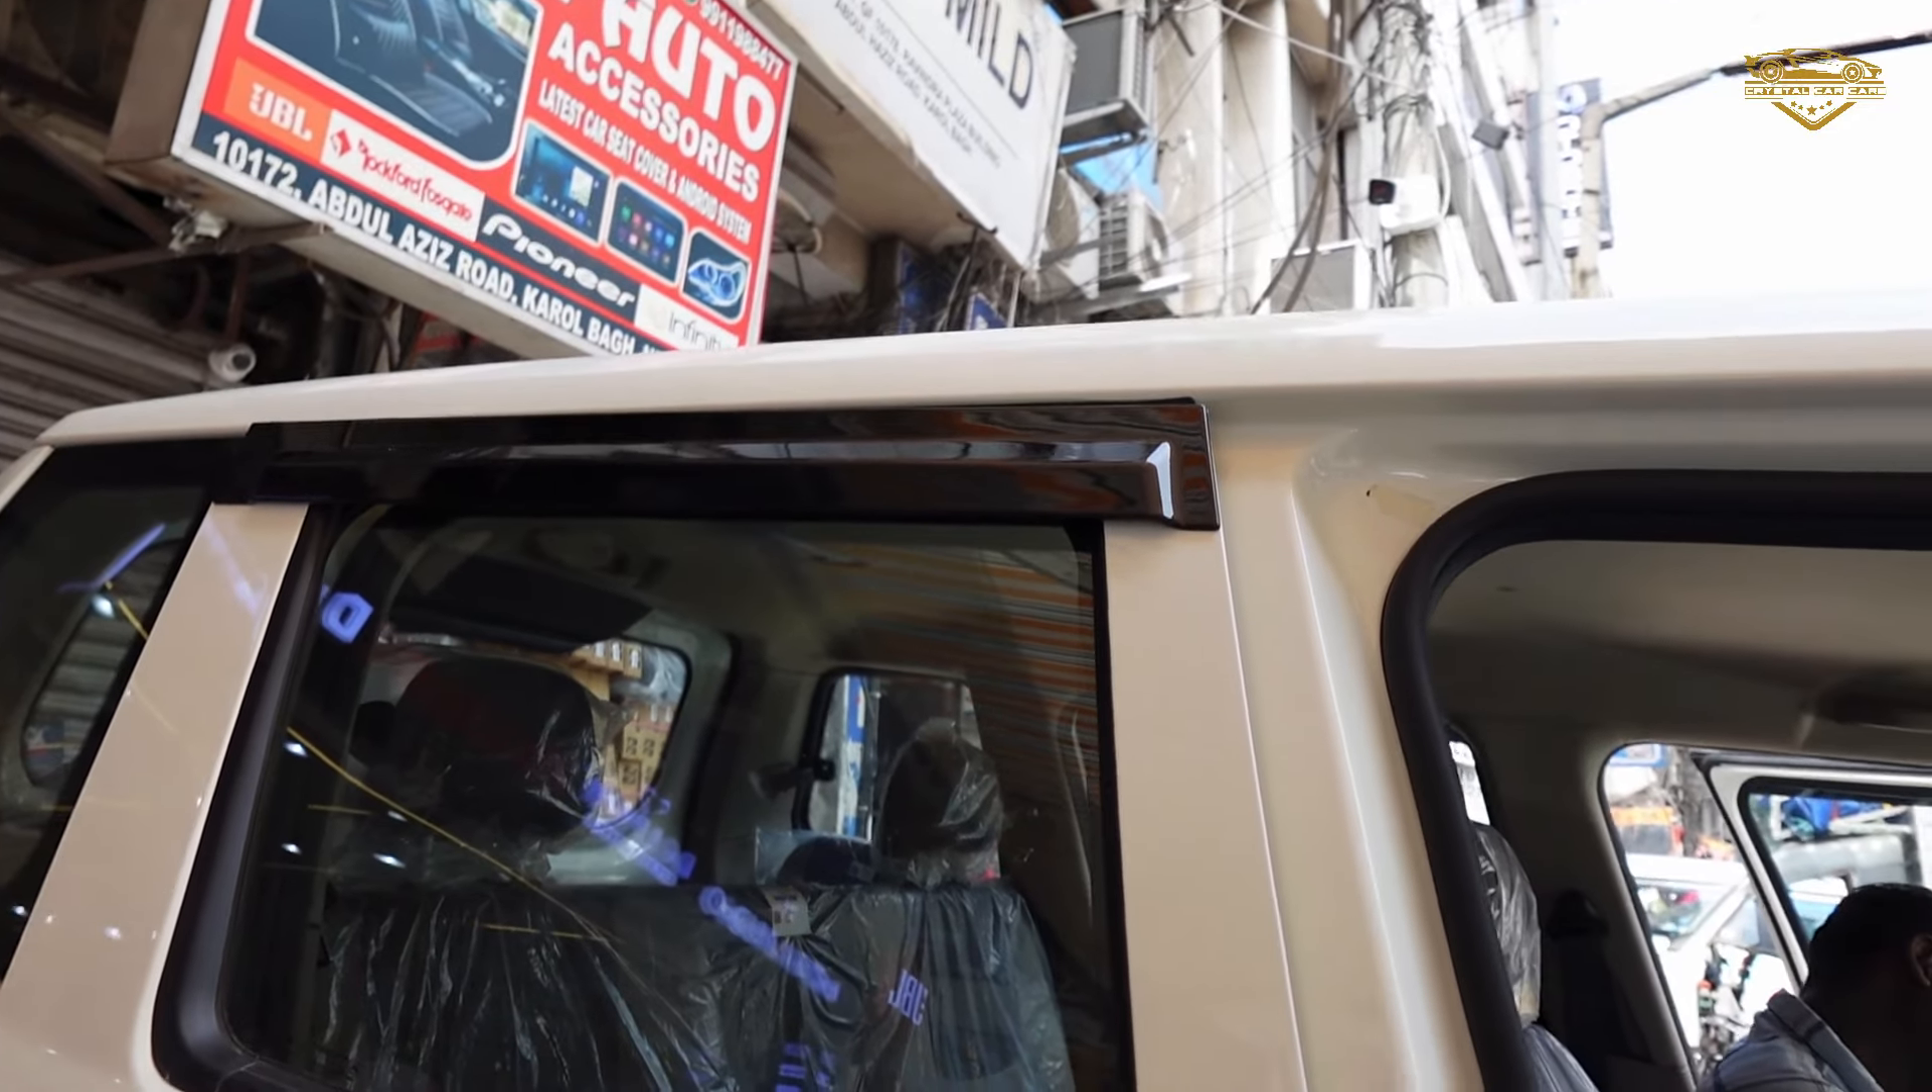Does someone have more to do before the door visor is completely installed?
No.